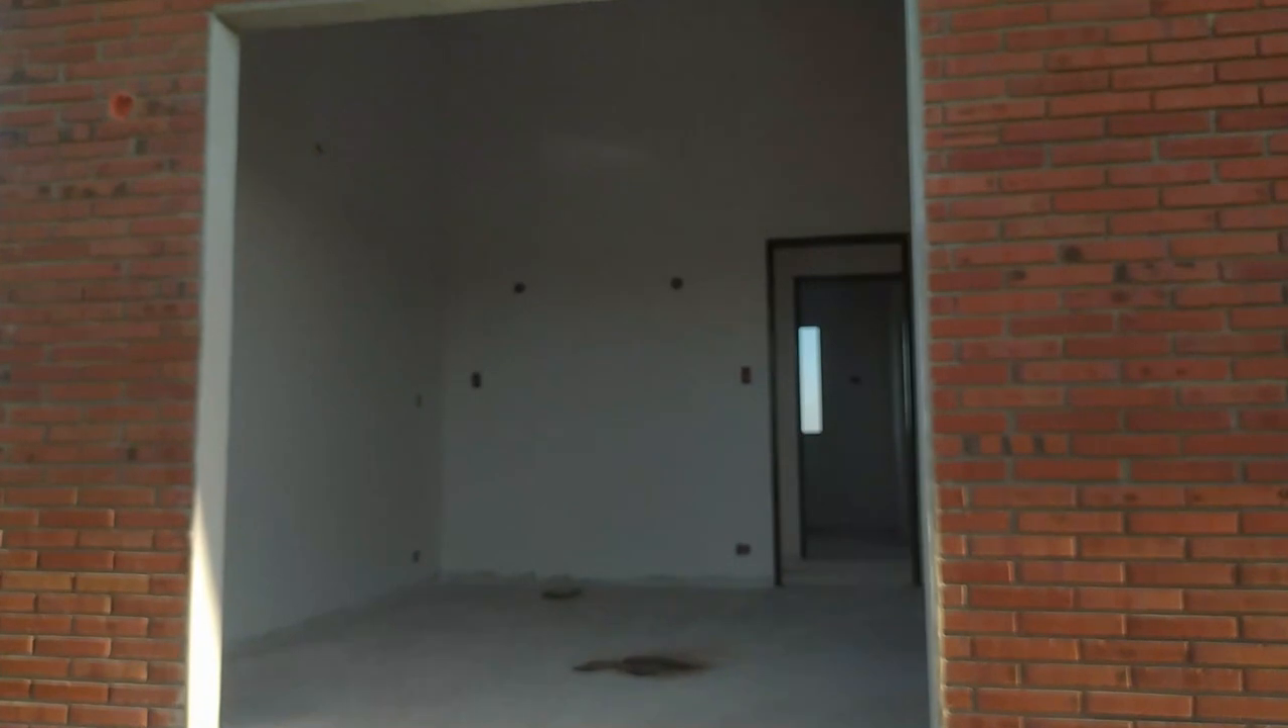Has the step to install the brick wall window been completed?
No.